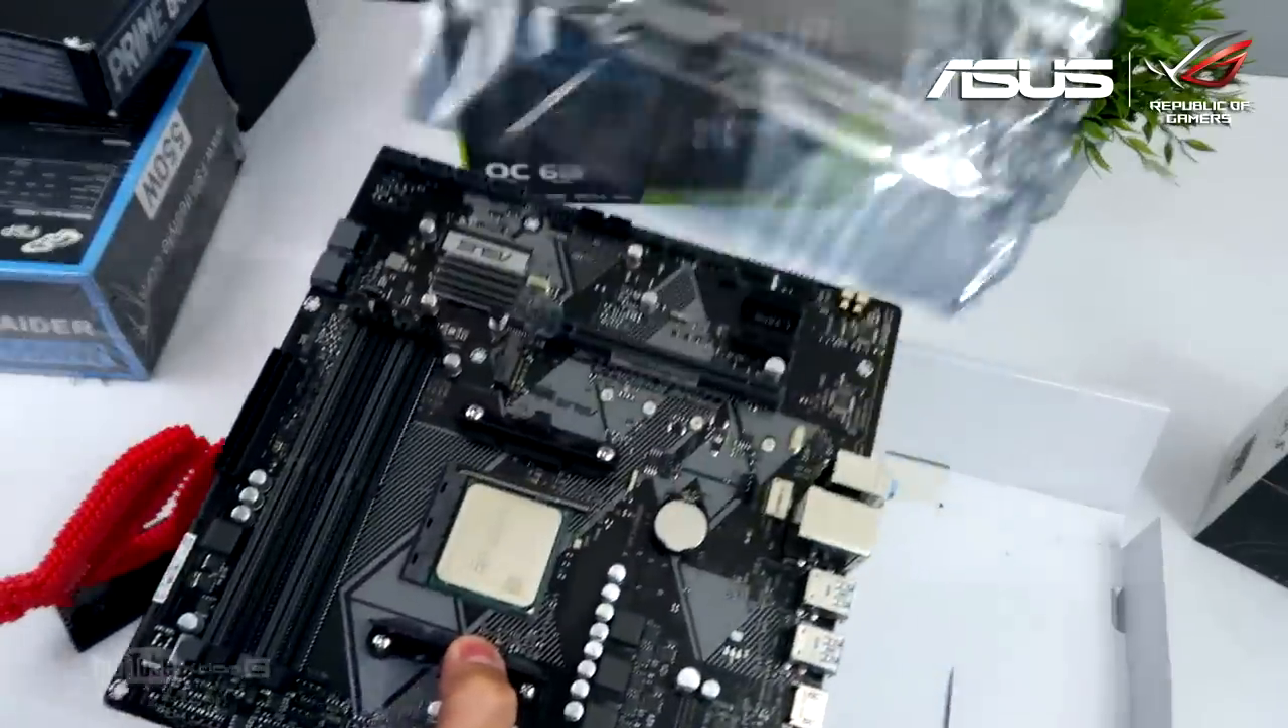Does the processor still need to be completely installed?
No.